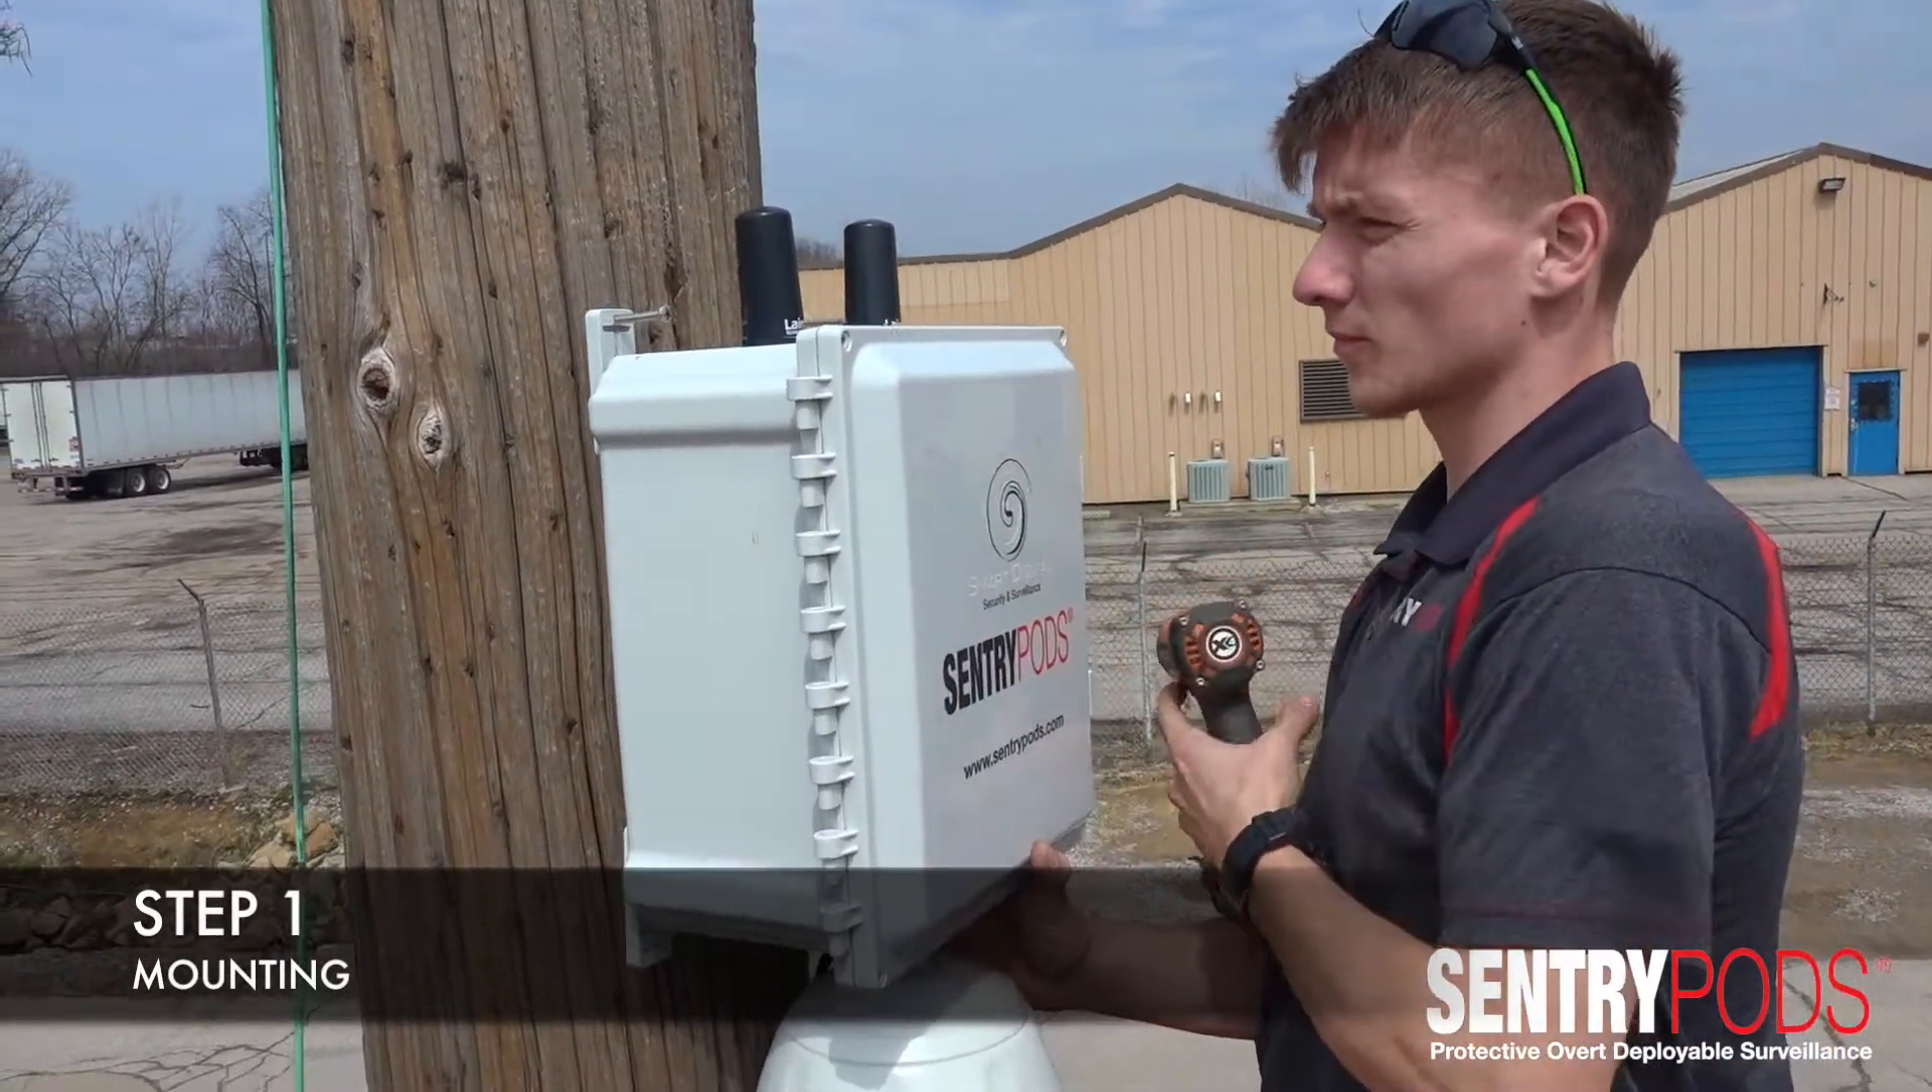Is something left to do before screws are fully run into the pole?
Yes.